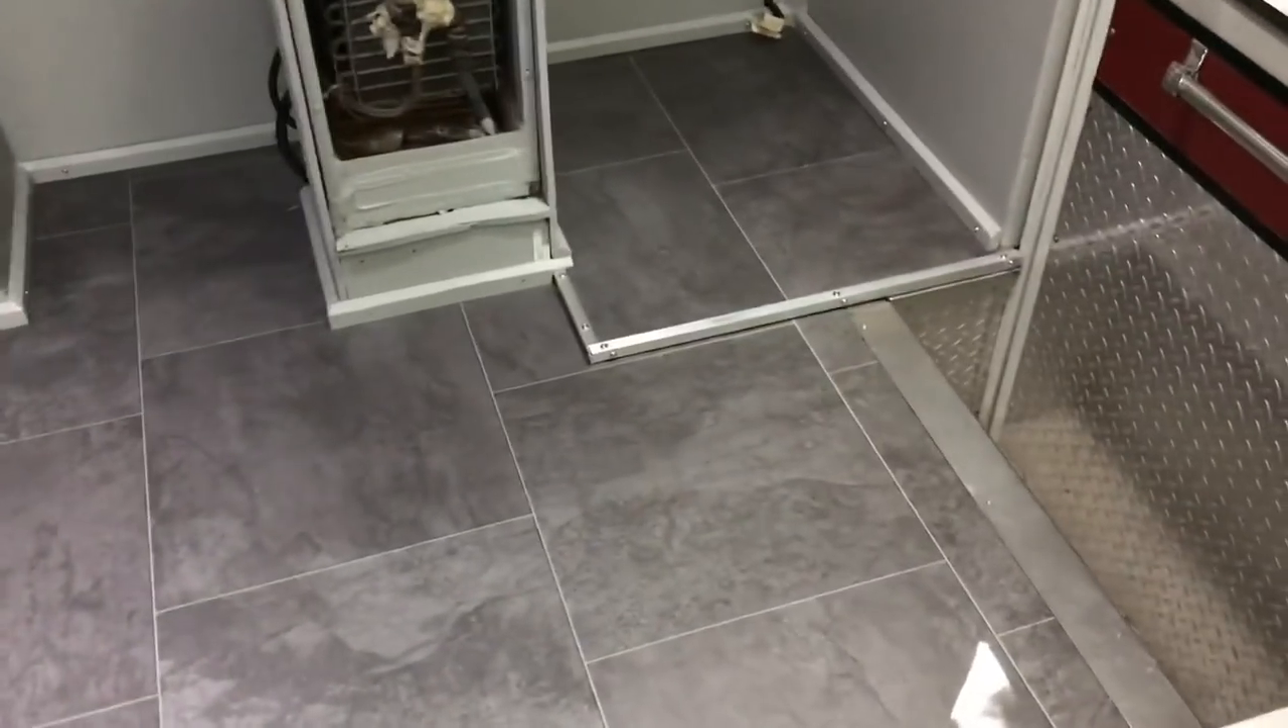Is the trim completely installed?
Yes.